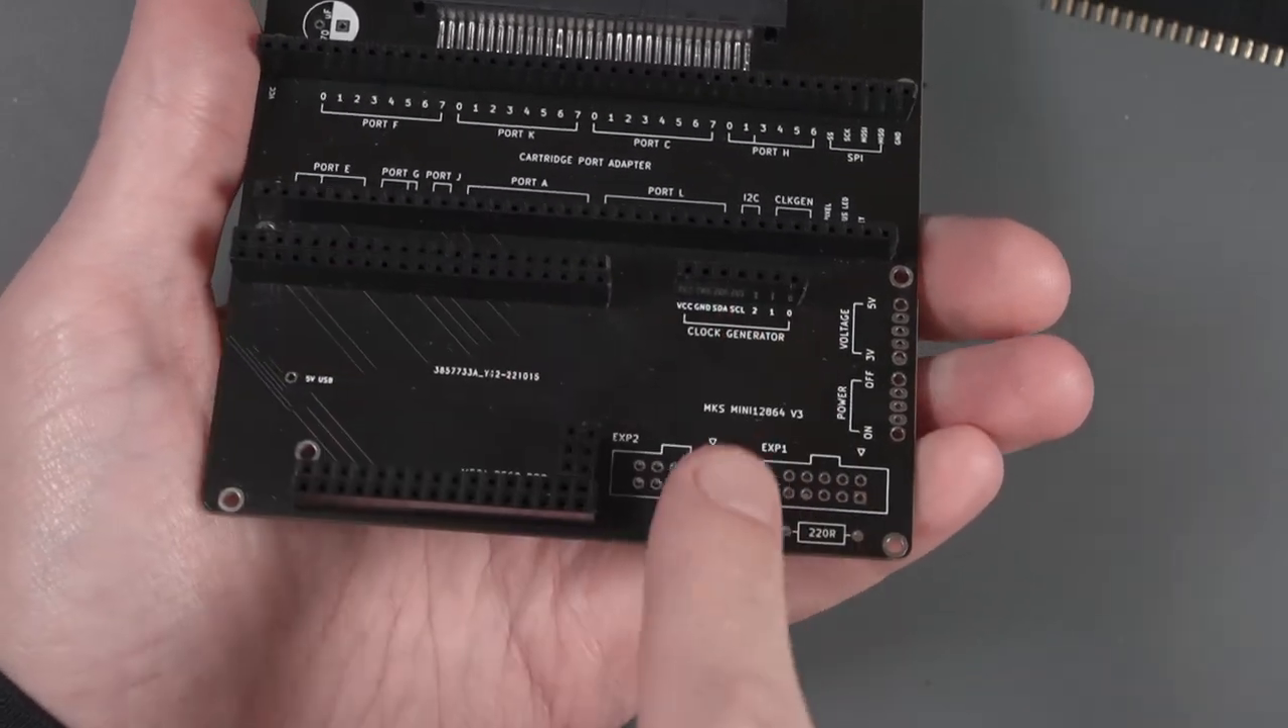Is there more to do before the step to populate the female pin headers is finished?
No.